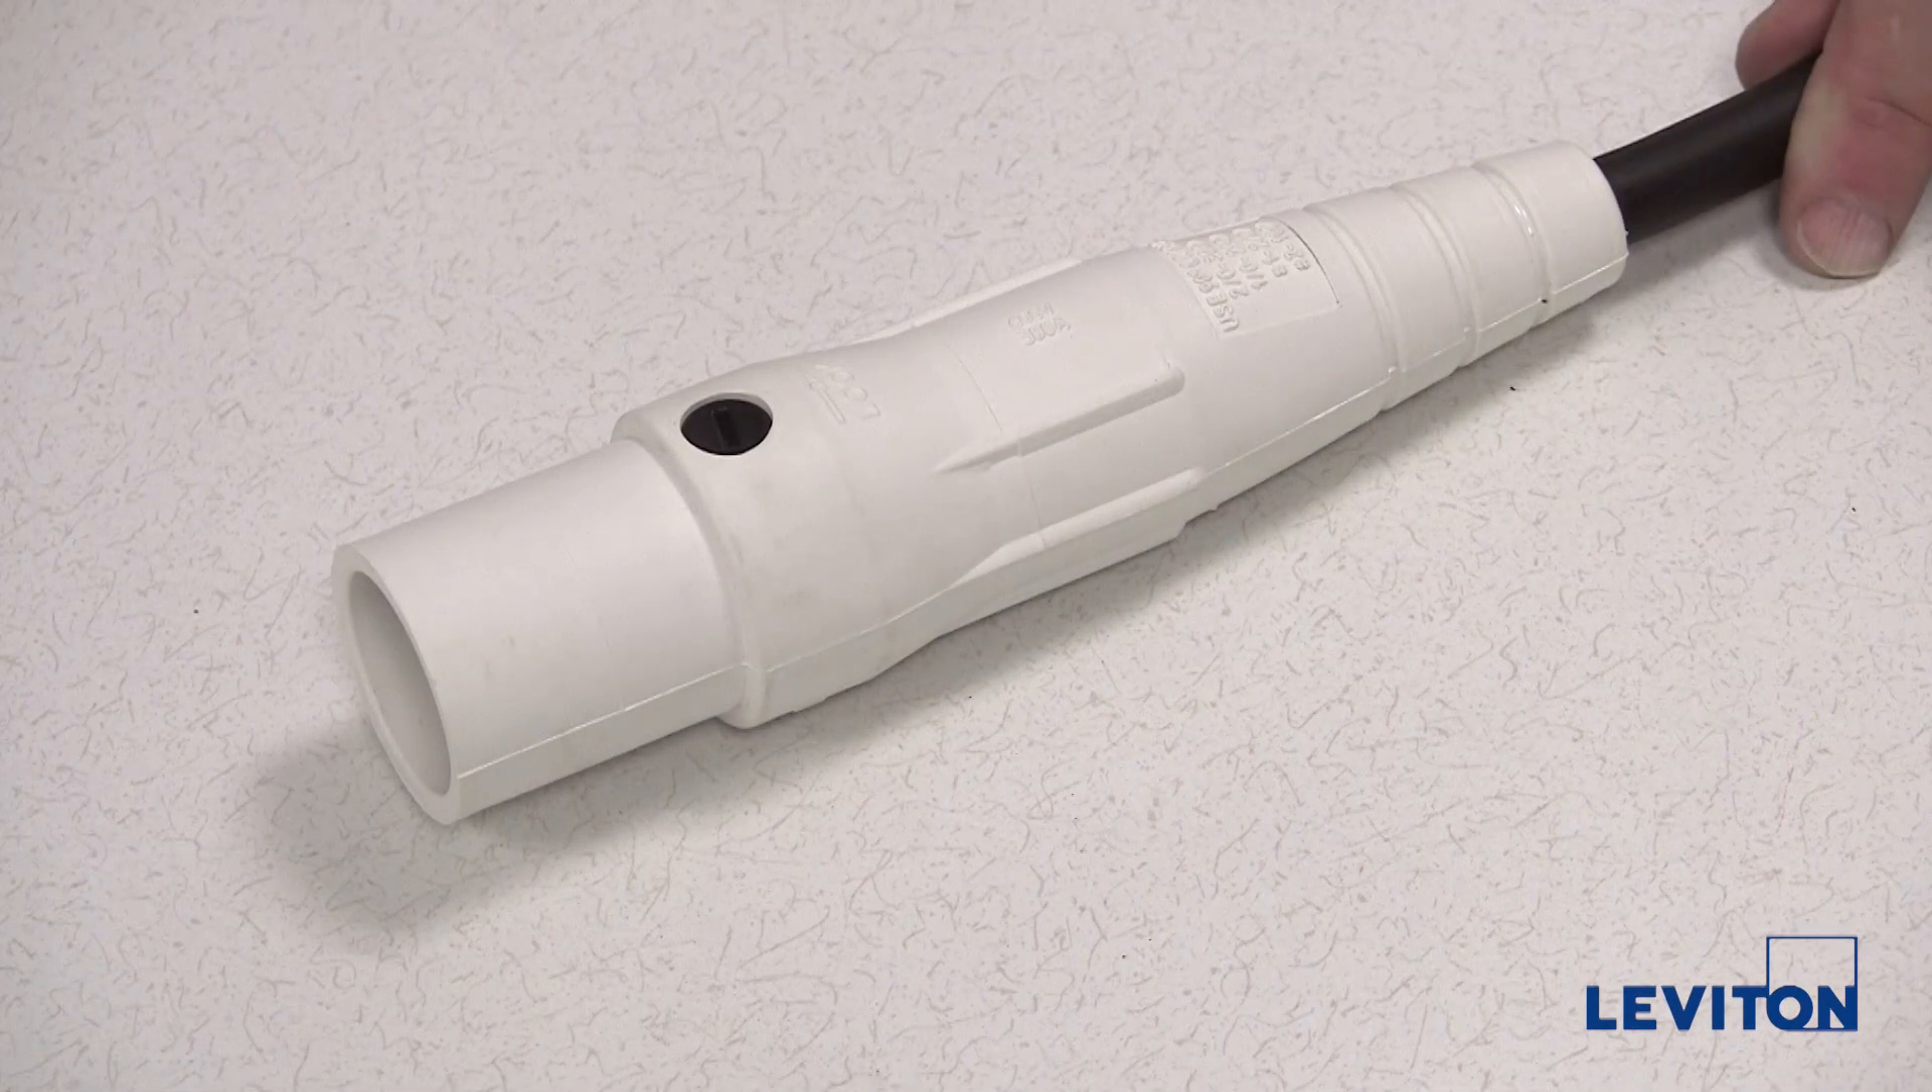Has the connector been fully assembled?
Yes.